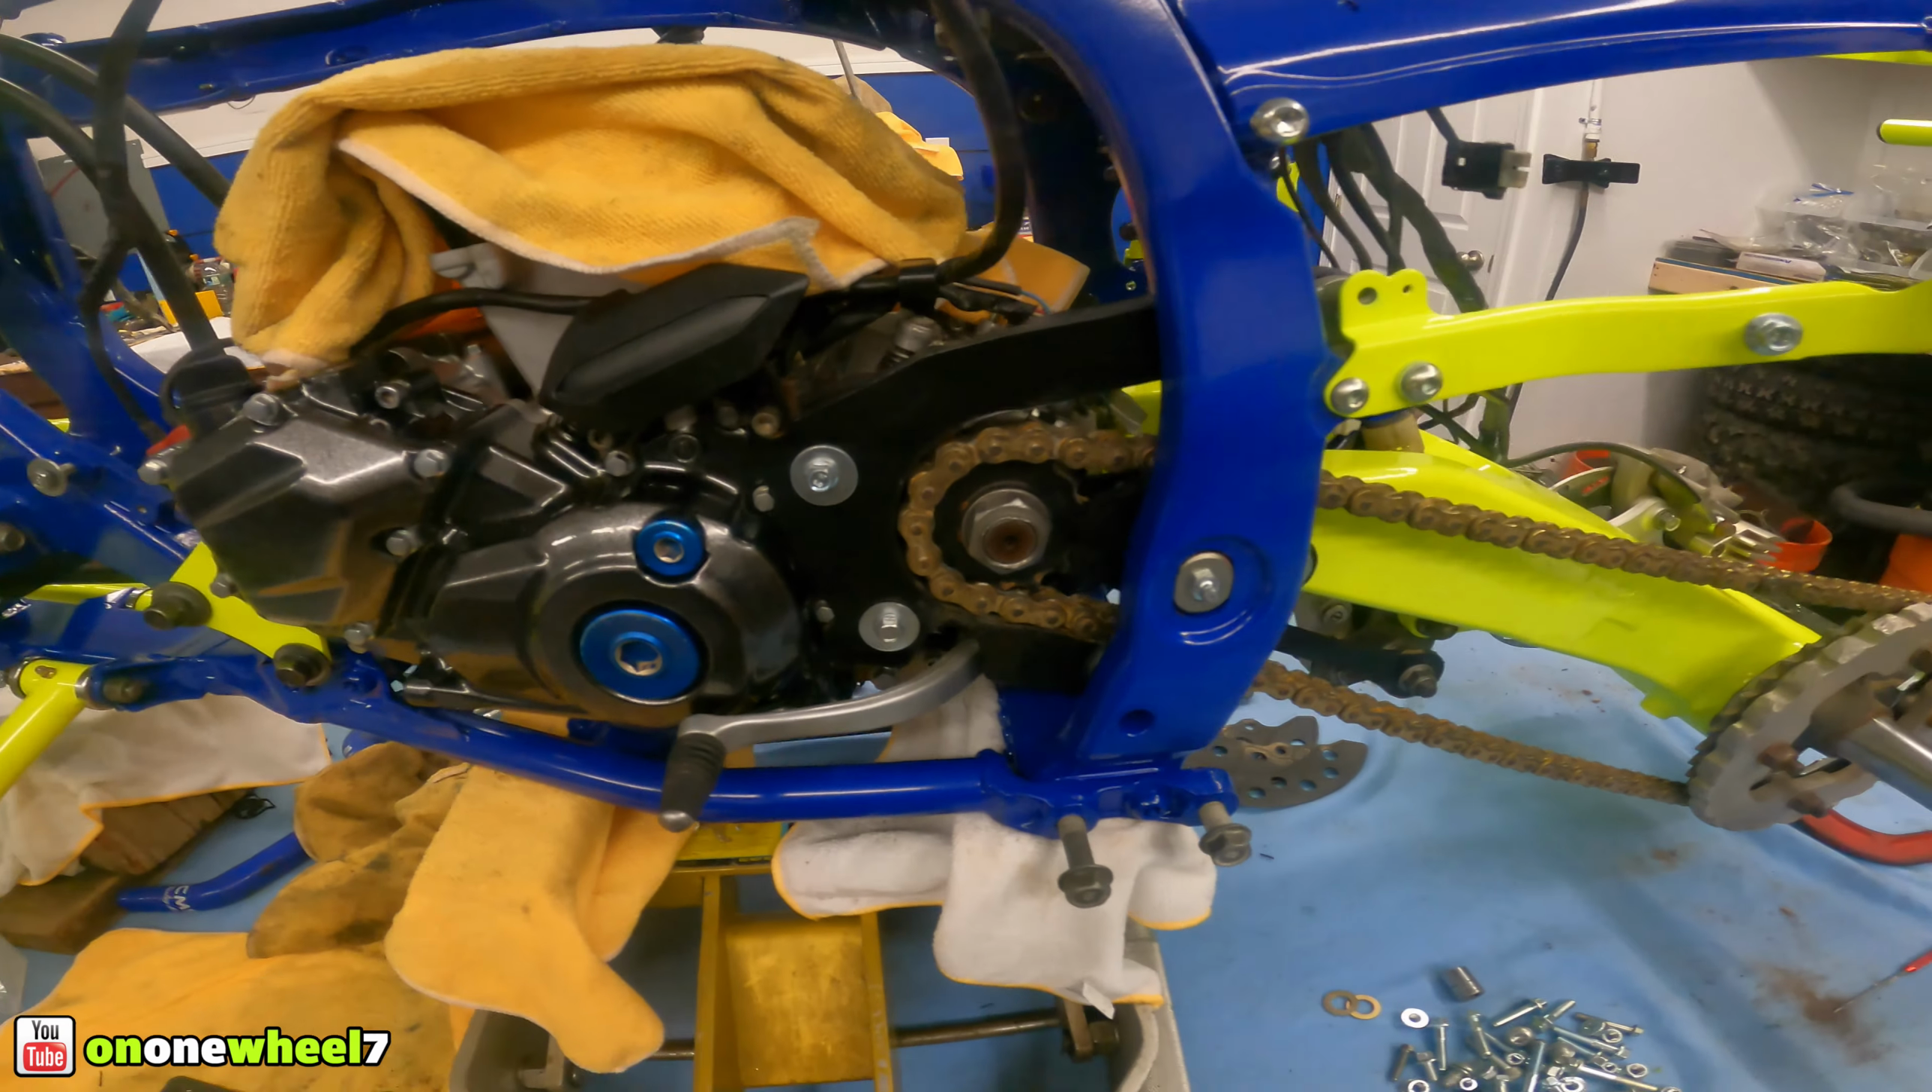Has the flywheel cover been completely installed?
Yes.